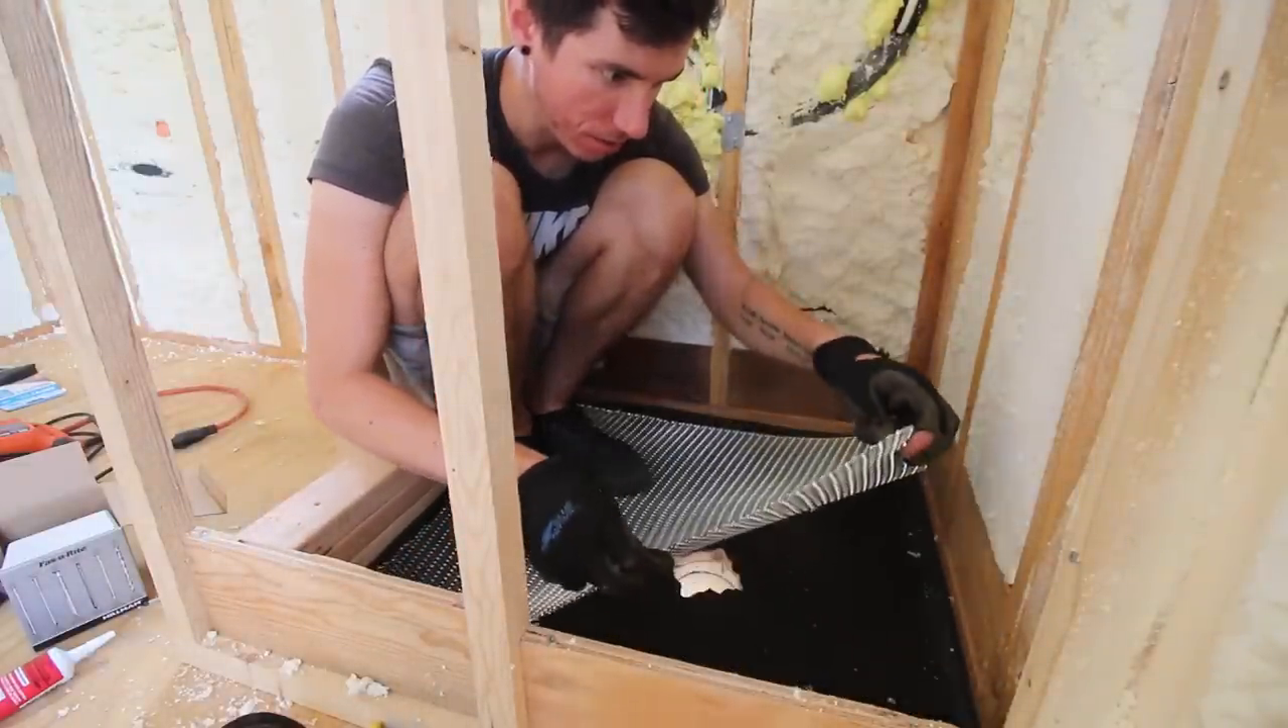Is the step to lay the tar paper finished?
Yes.